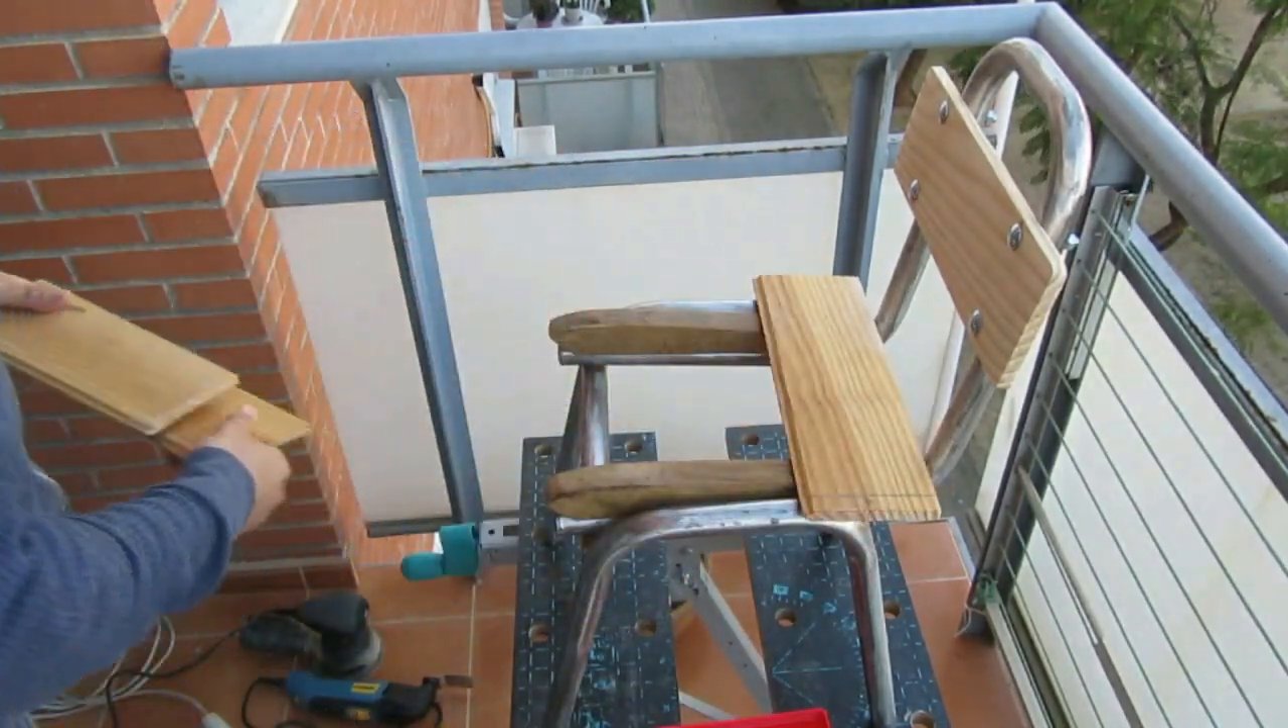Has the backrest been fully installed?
Yes.